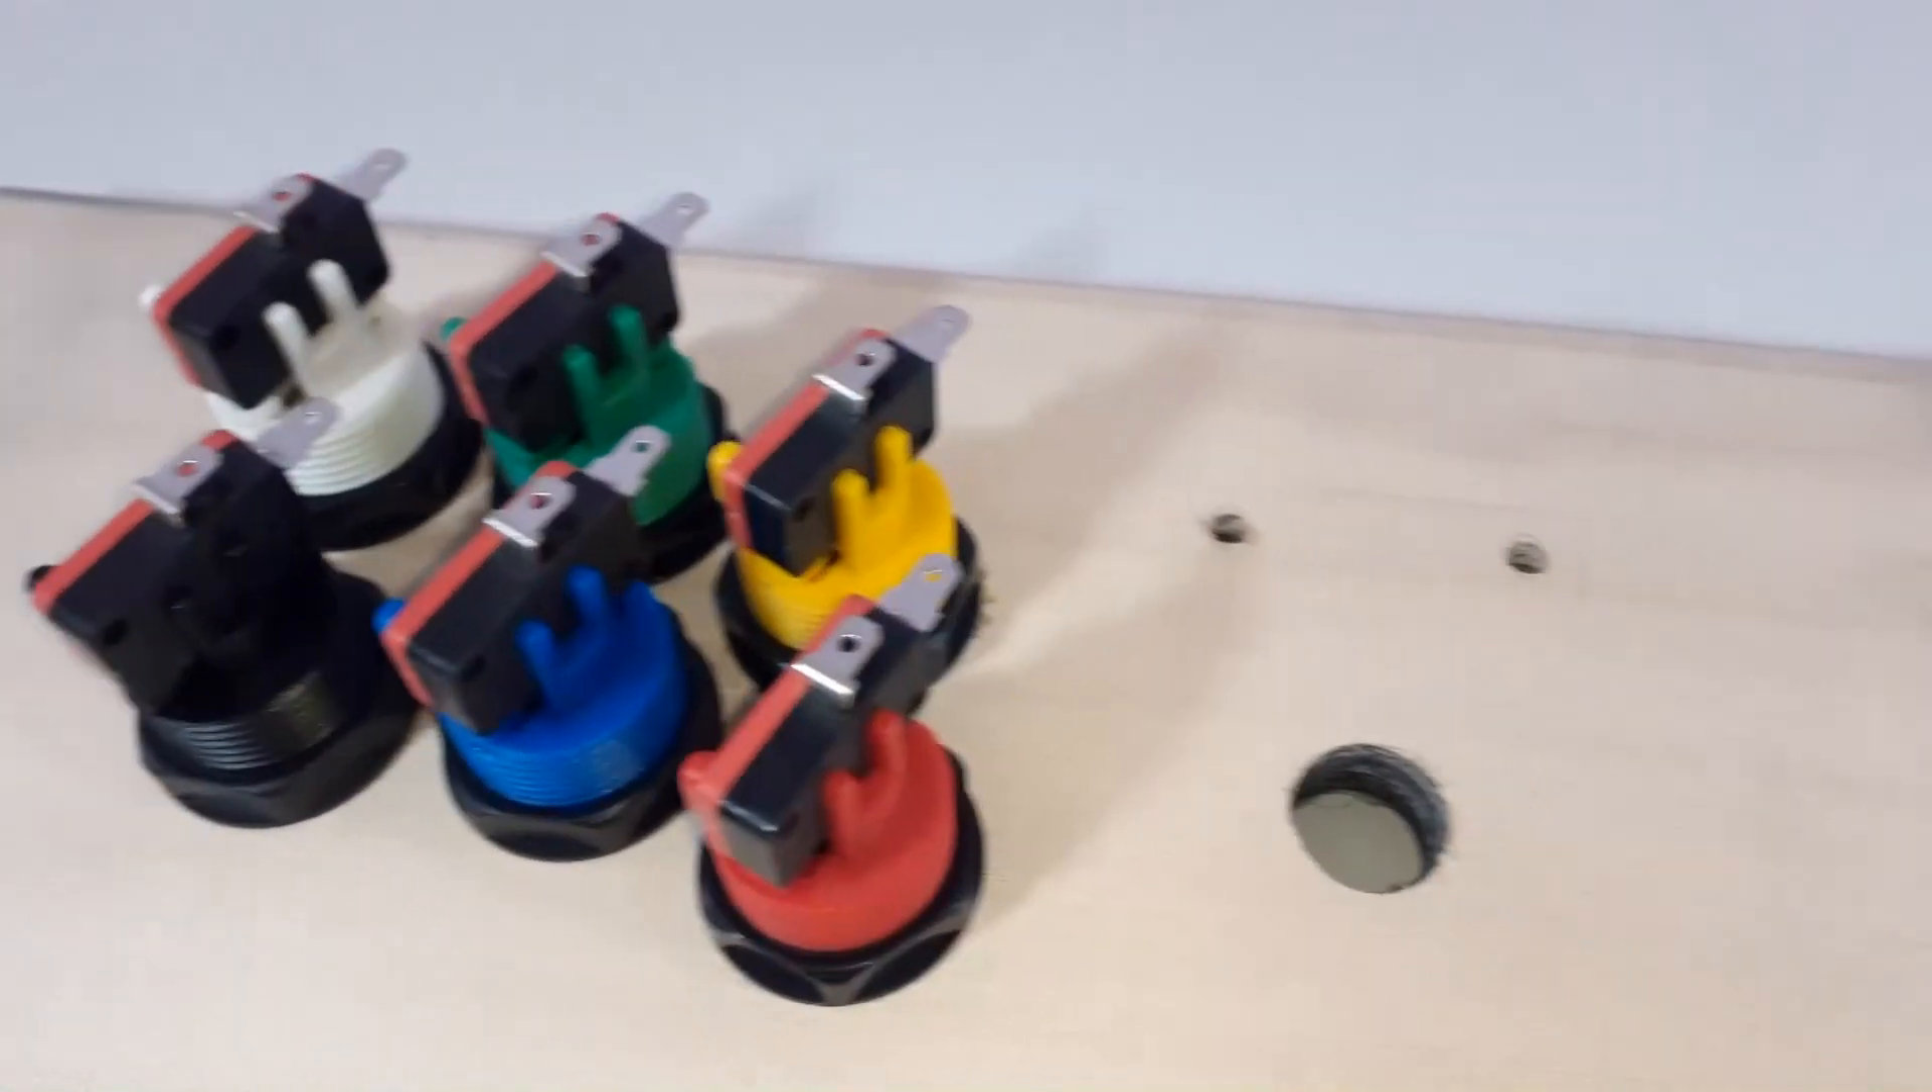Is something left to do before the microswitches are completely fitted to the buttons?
No.